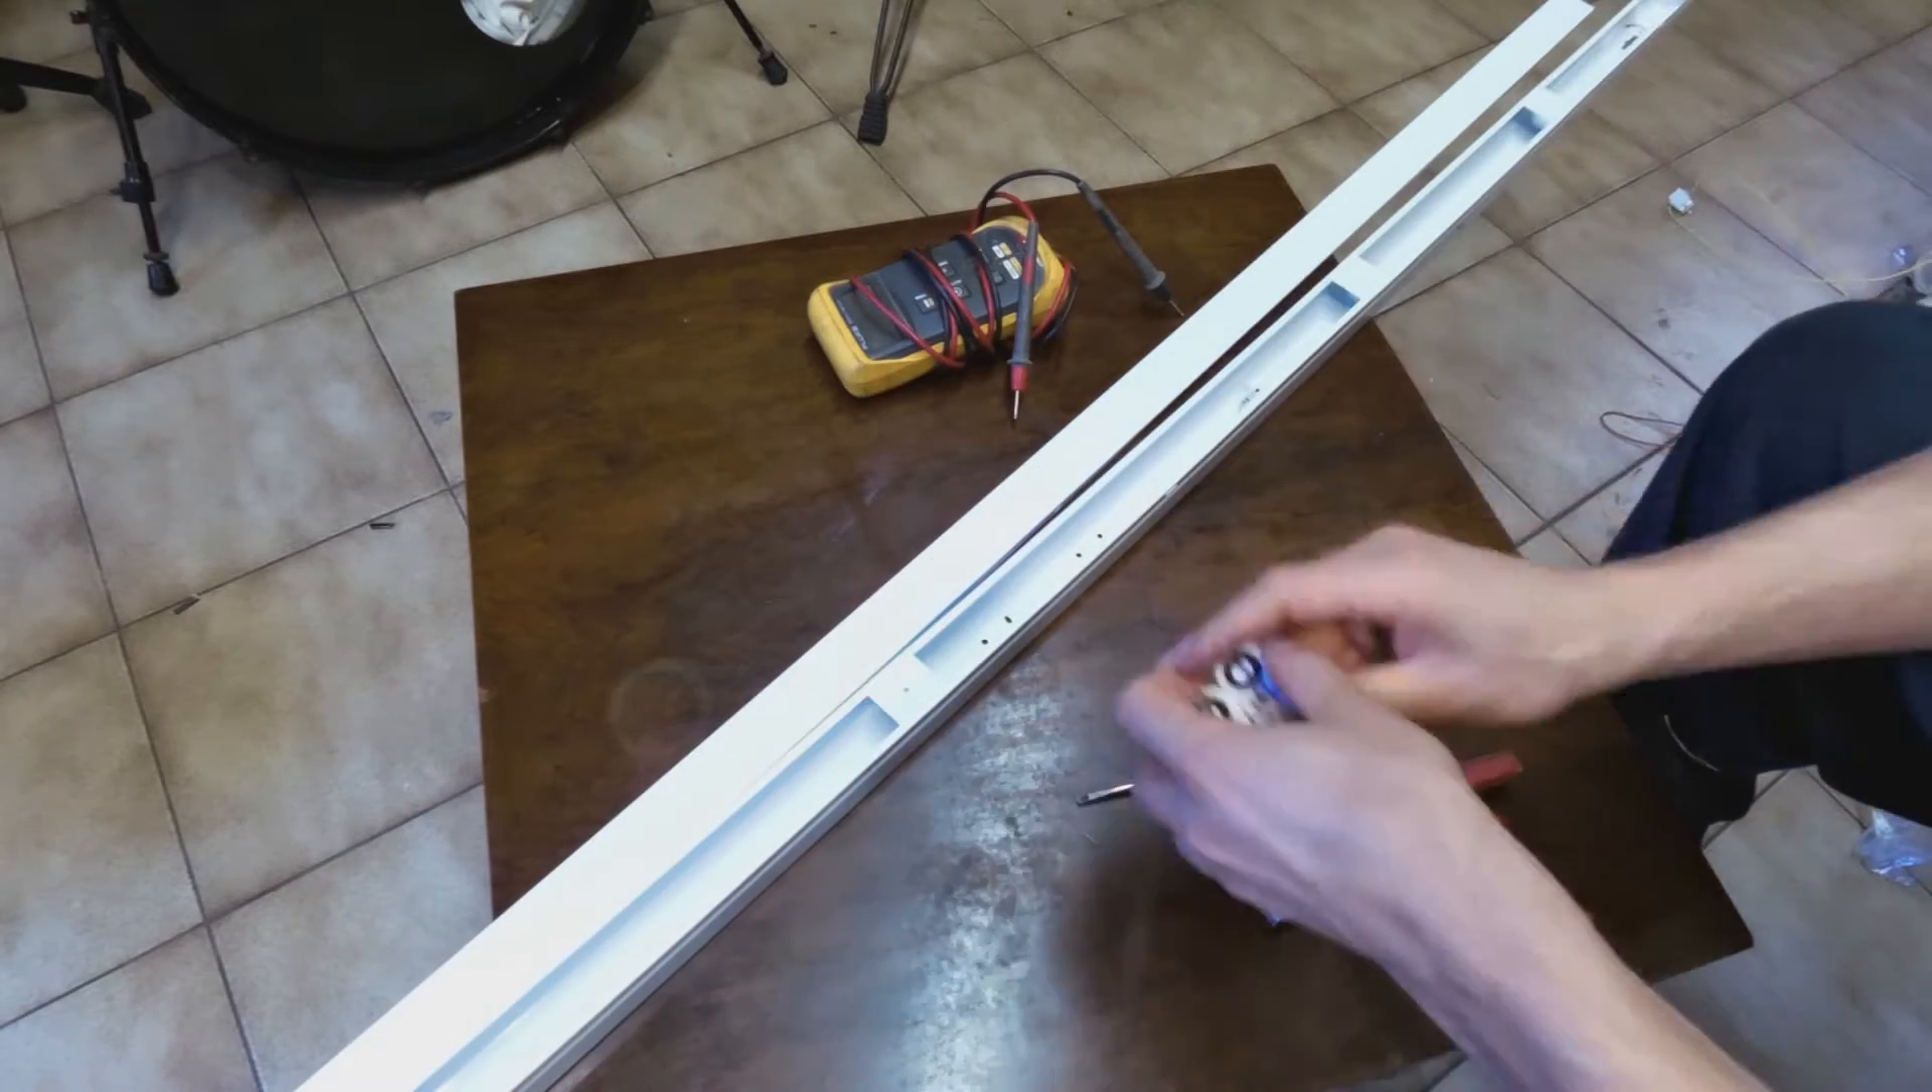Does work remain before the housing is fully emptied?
No.